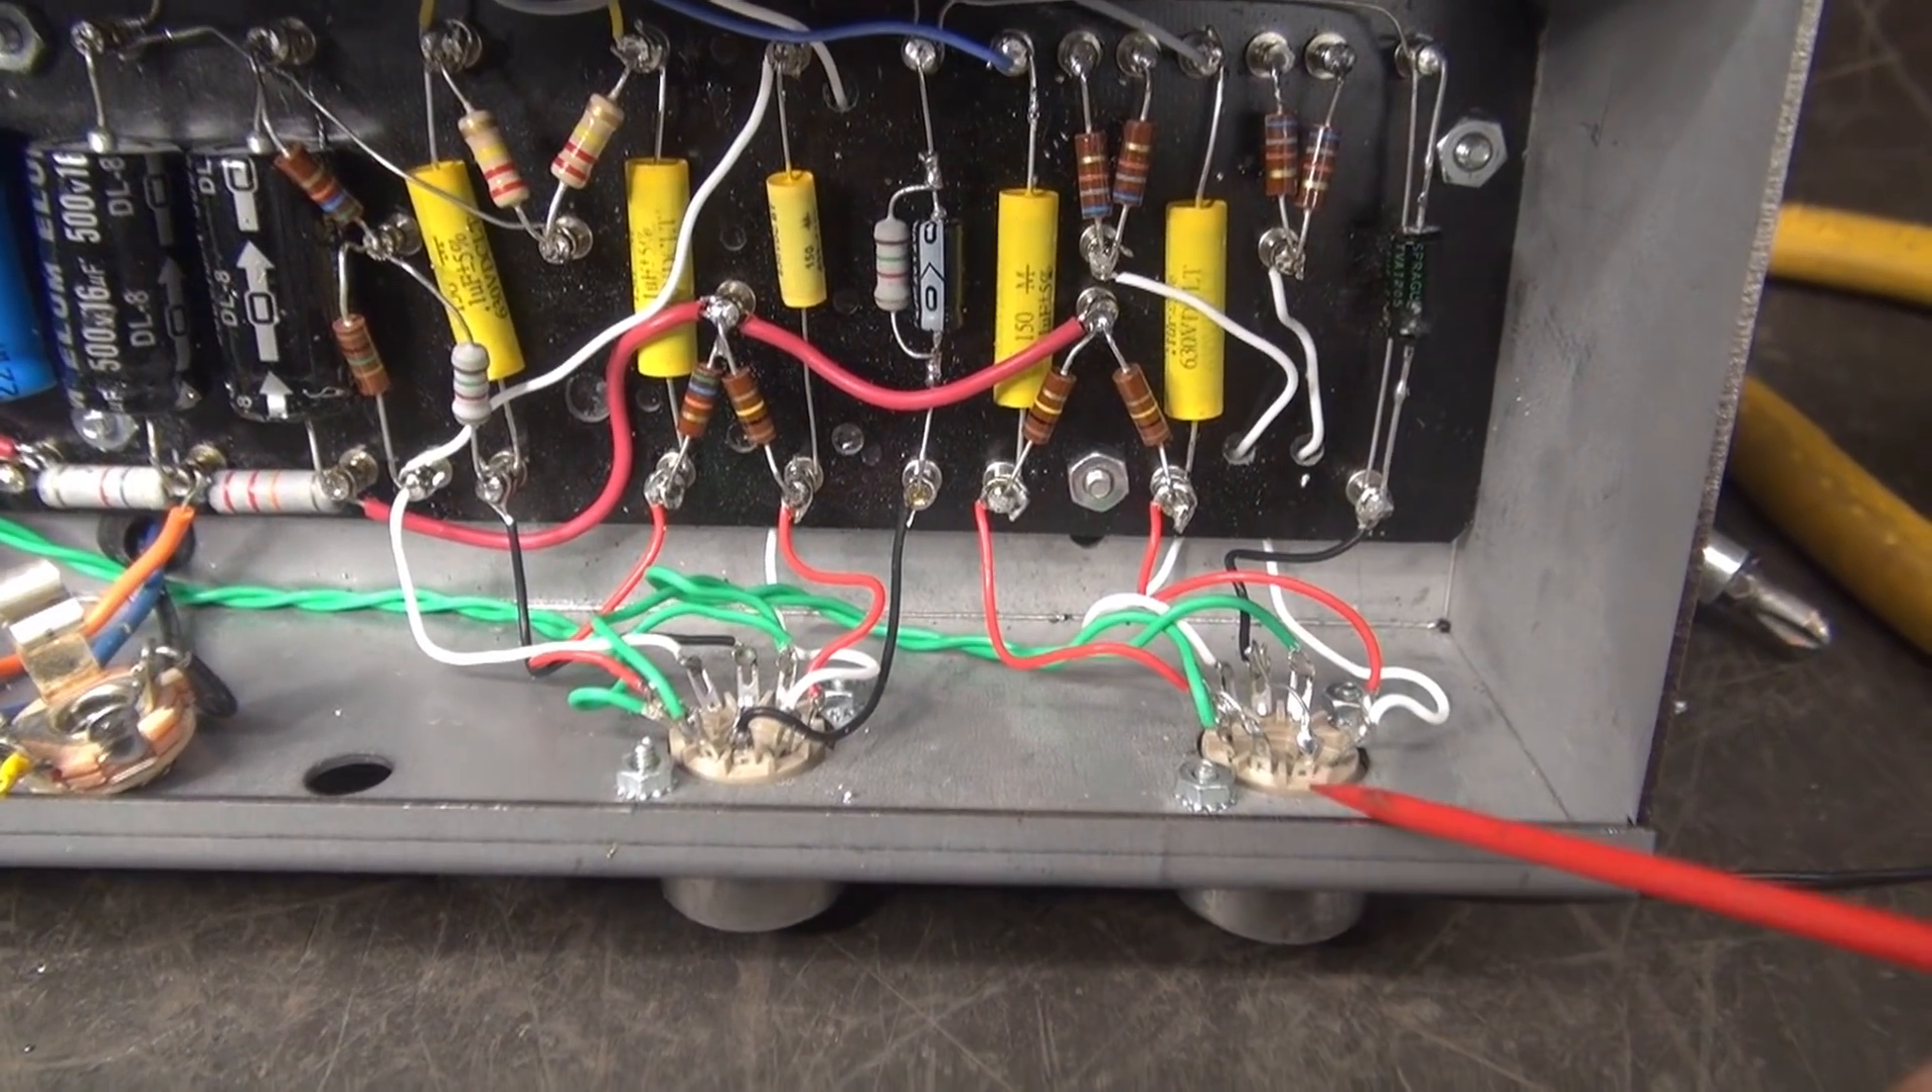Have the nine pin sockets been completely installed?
Yes.